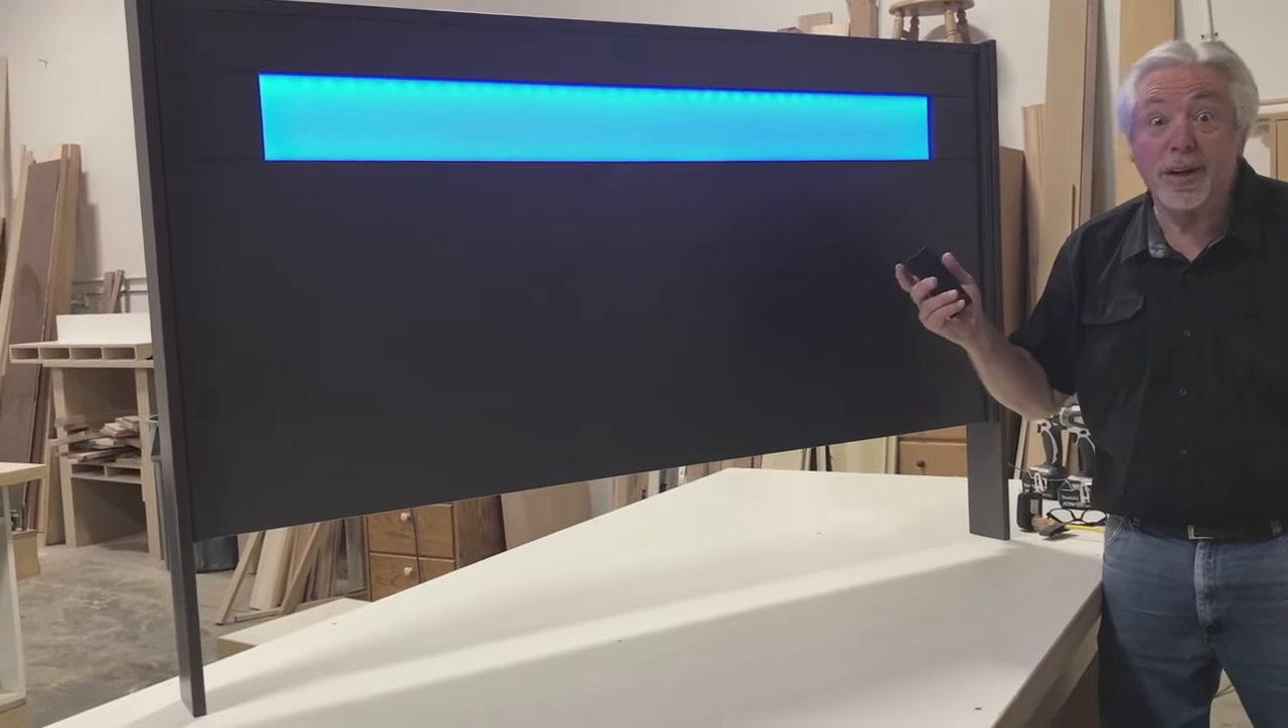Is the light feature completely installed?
Yes.